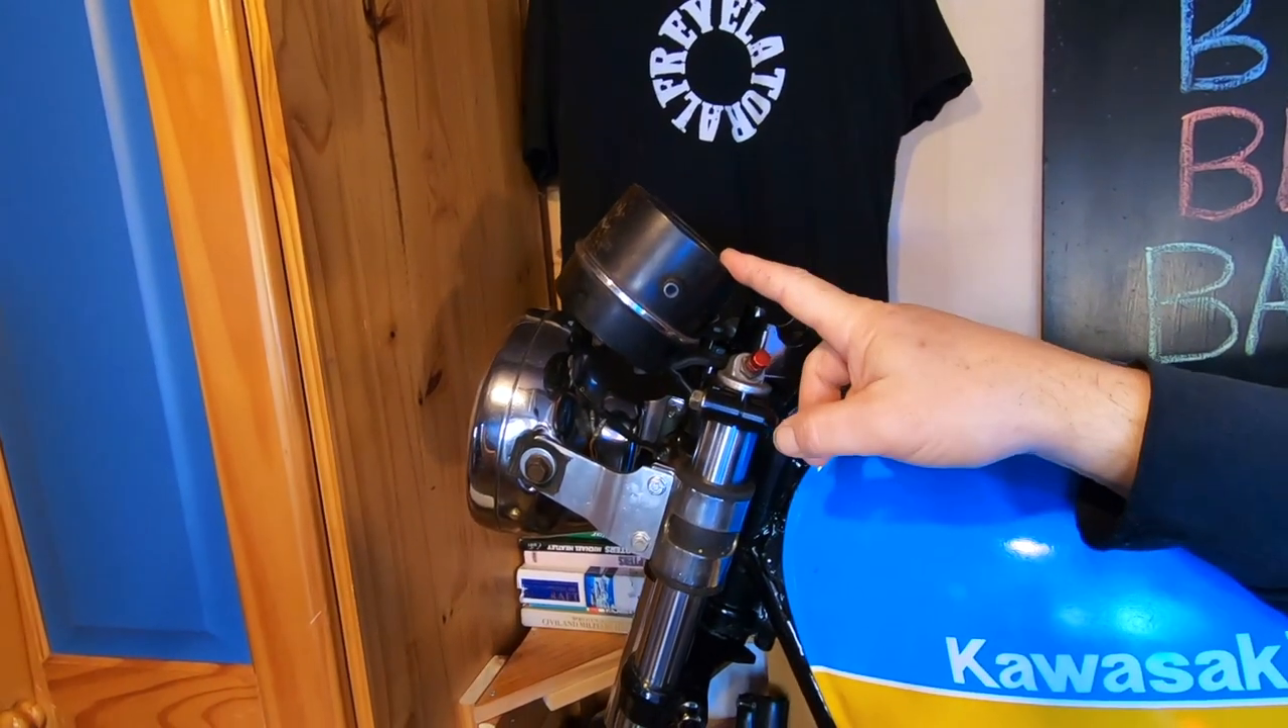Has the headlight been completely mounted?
Yes.